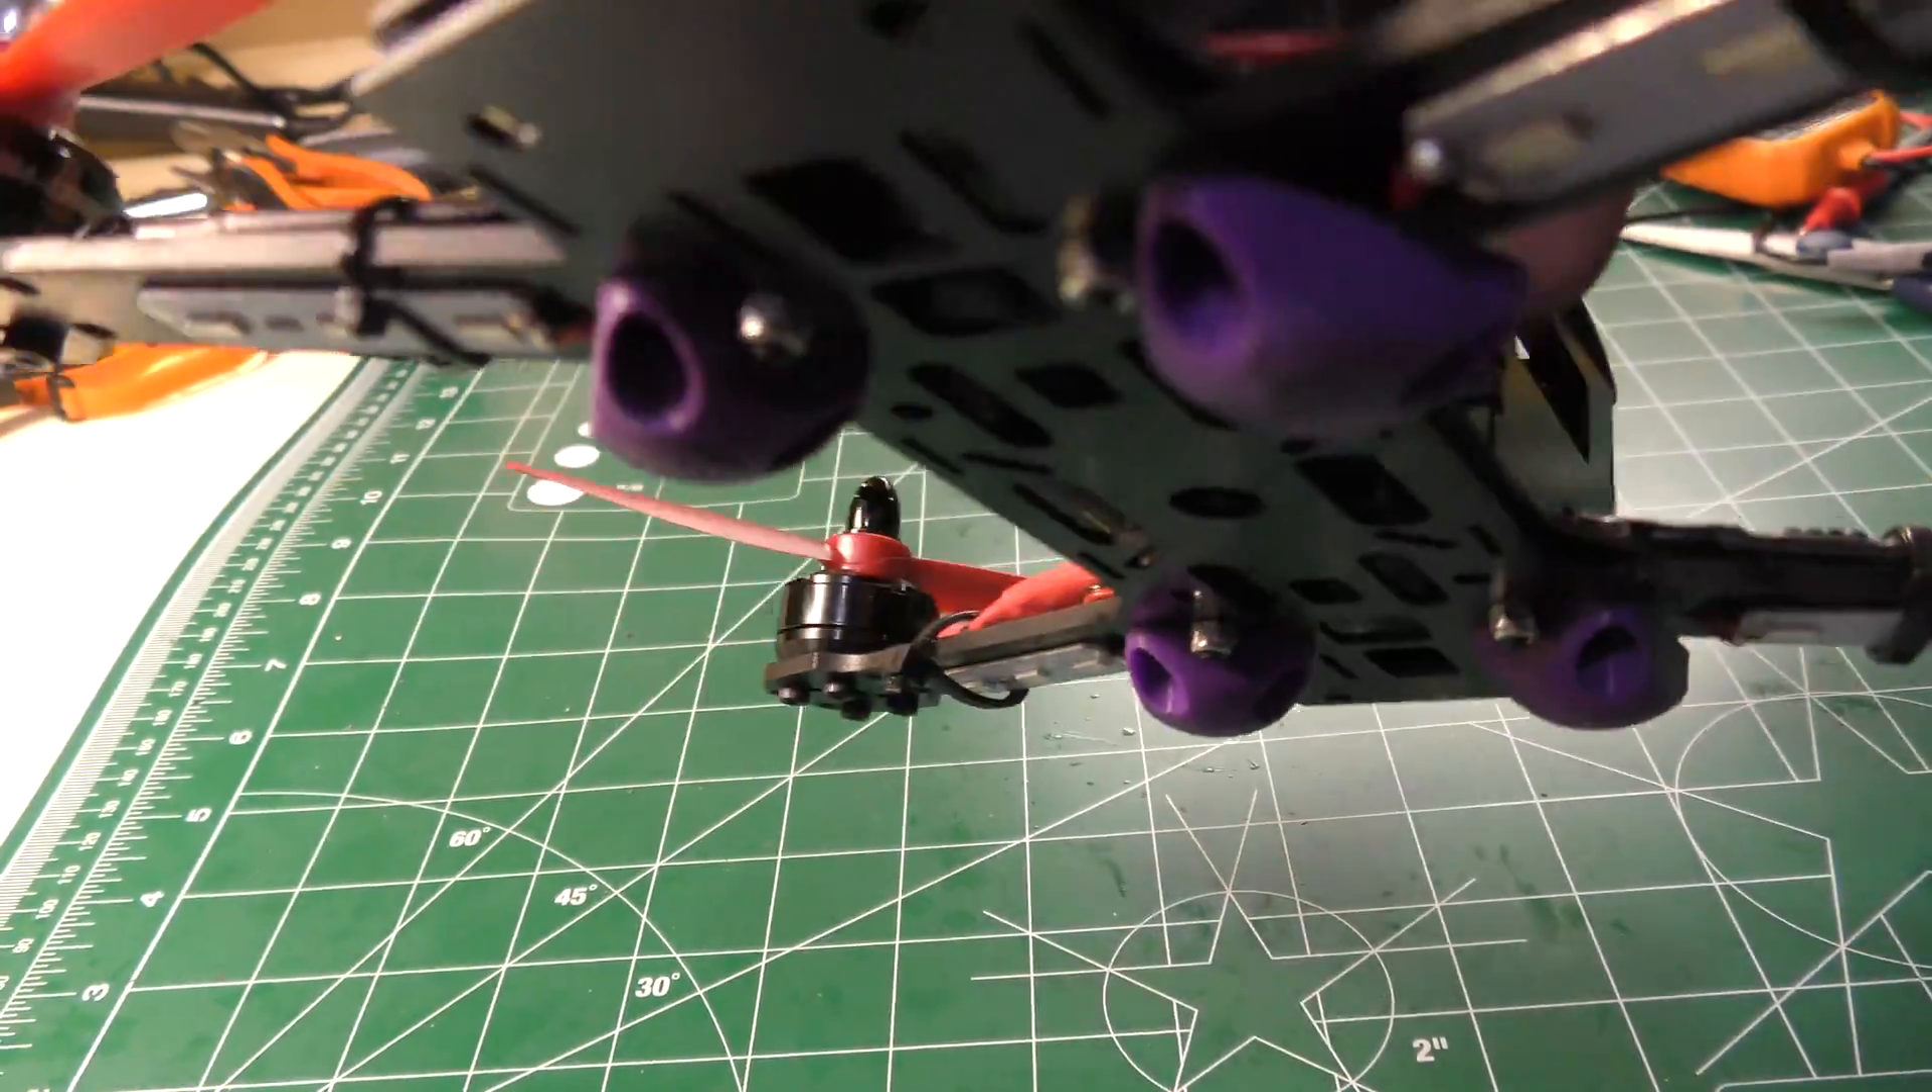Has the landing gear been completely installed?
Yes.